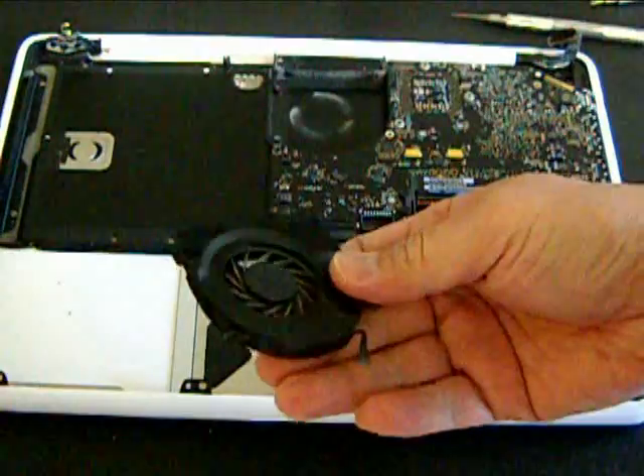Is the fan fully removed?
Yes.